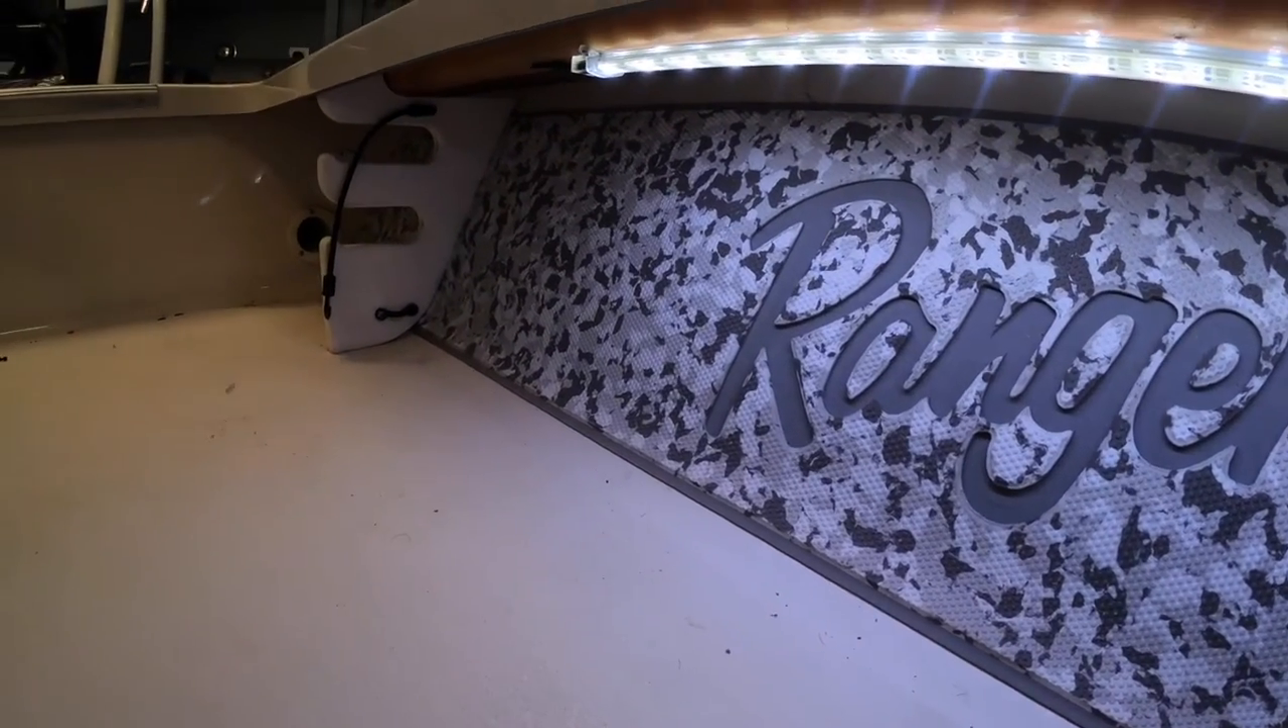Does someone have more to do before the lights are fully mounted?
No.